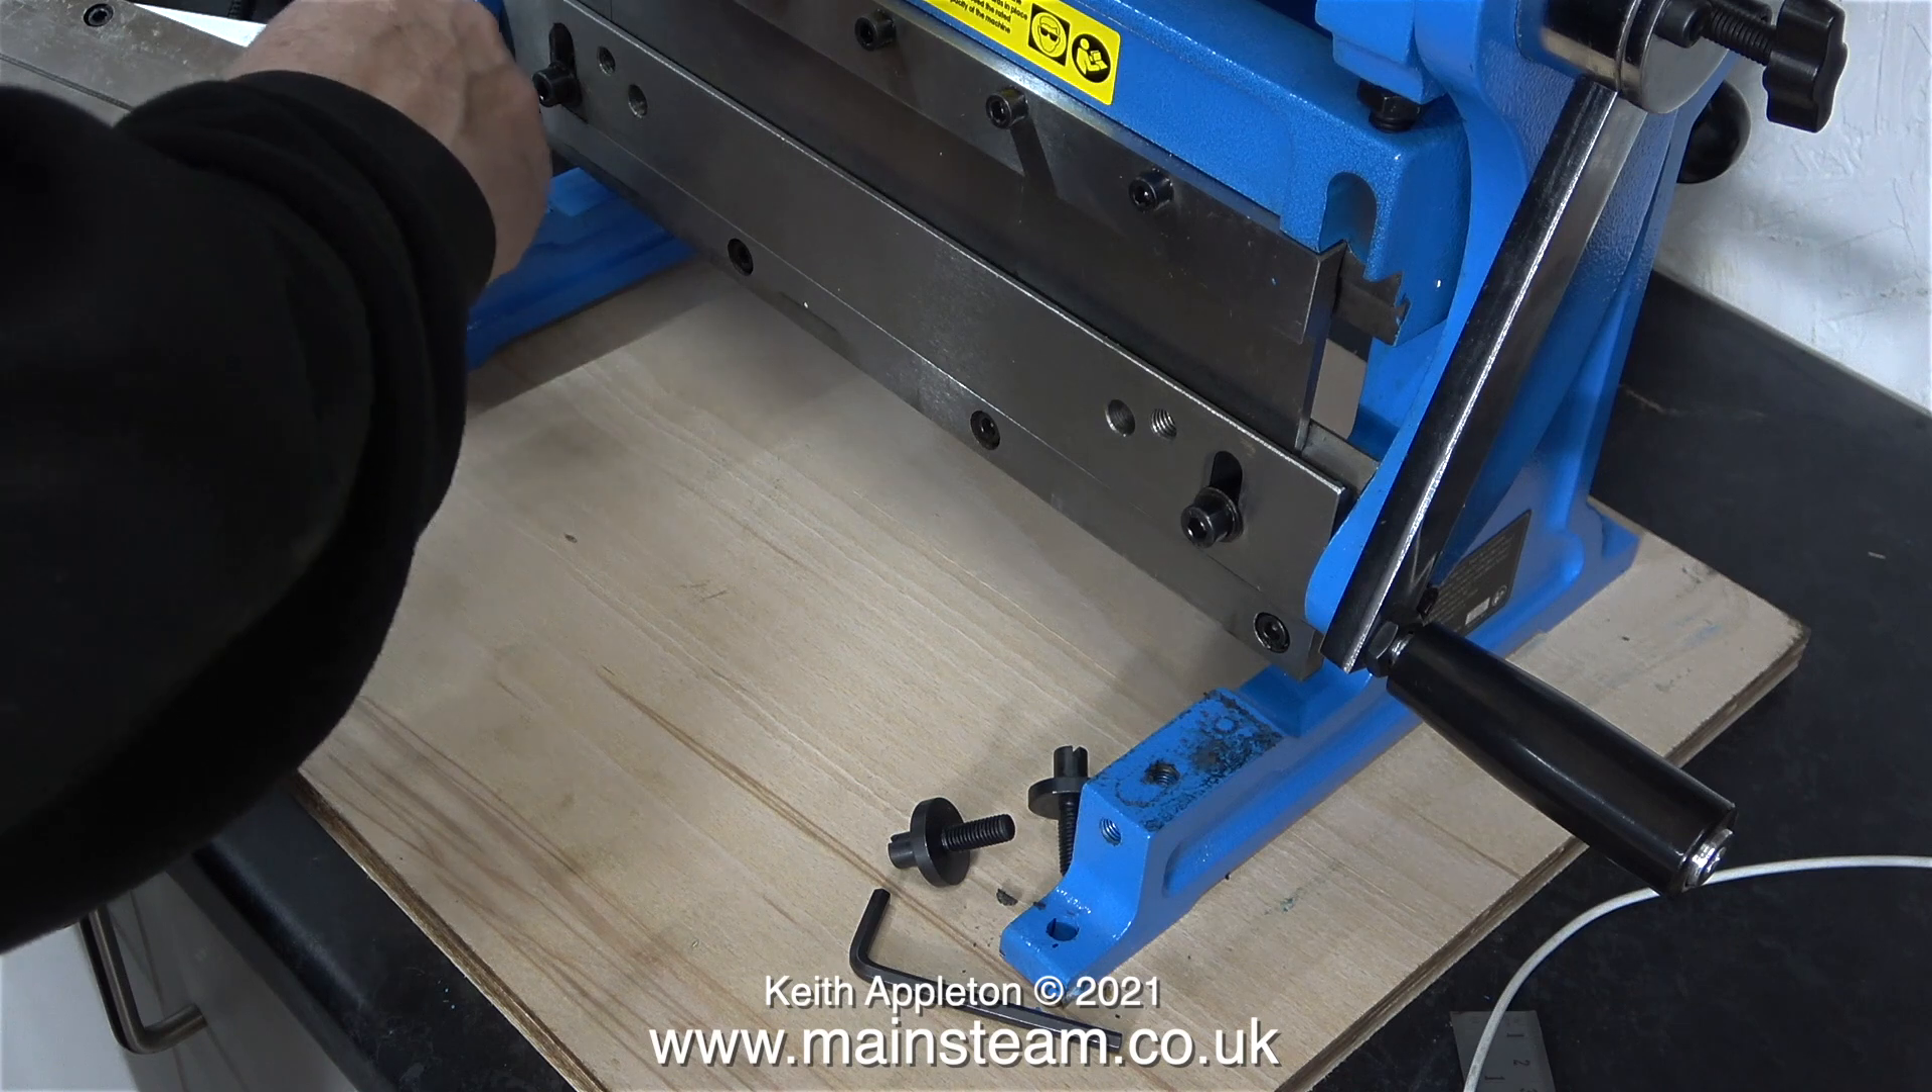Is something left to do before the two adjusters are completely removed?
No.